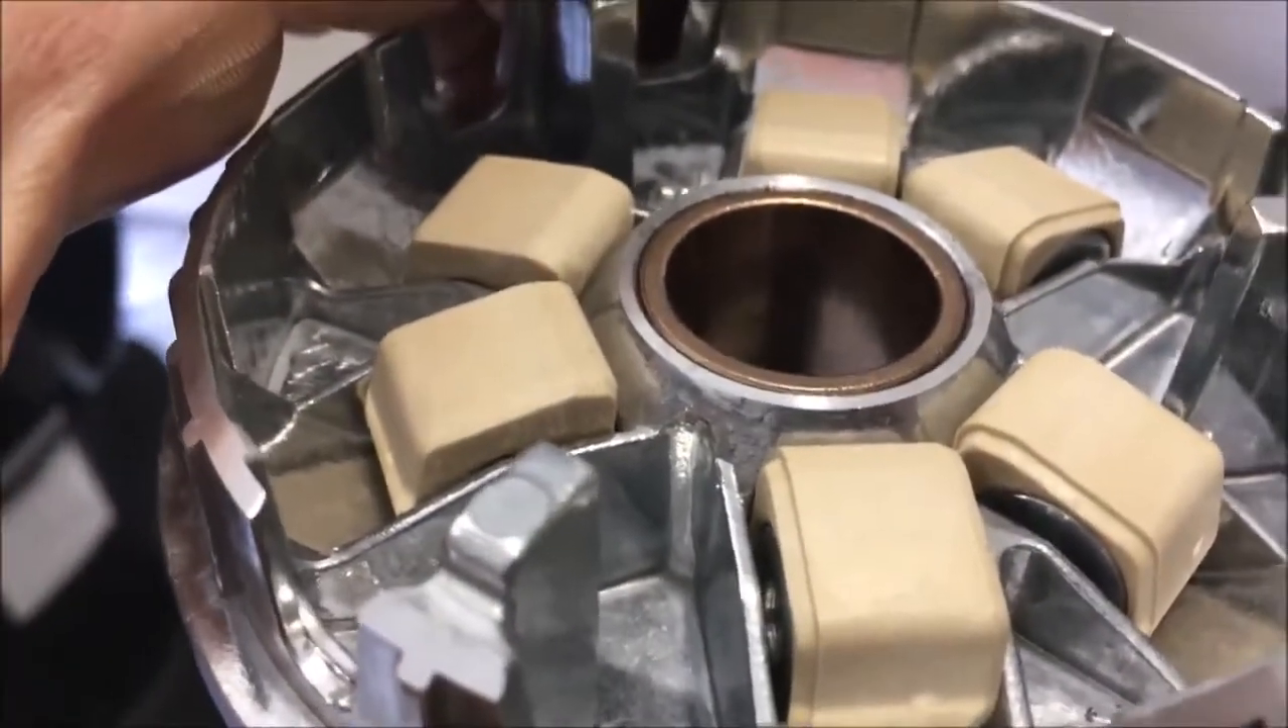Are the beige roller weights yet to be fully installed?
No.